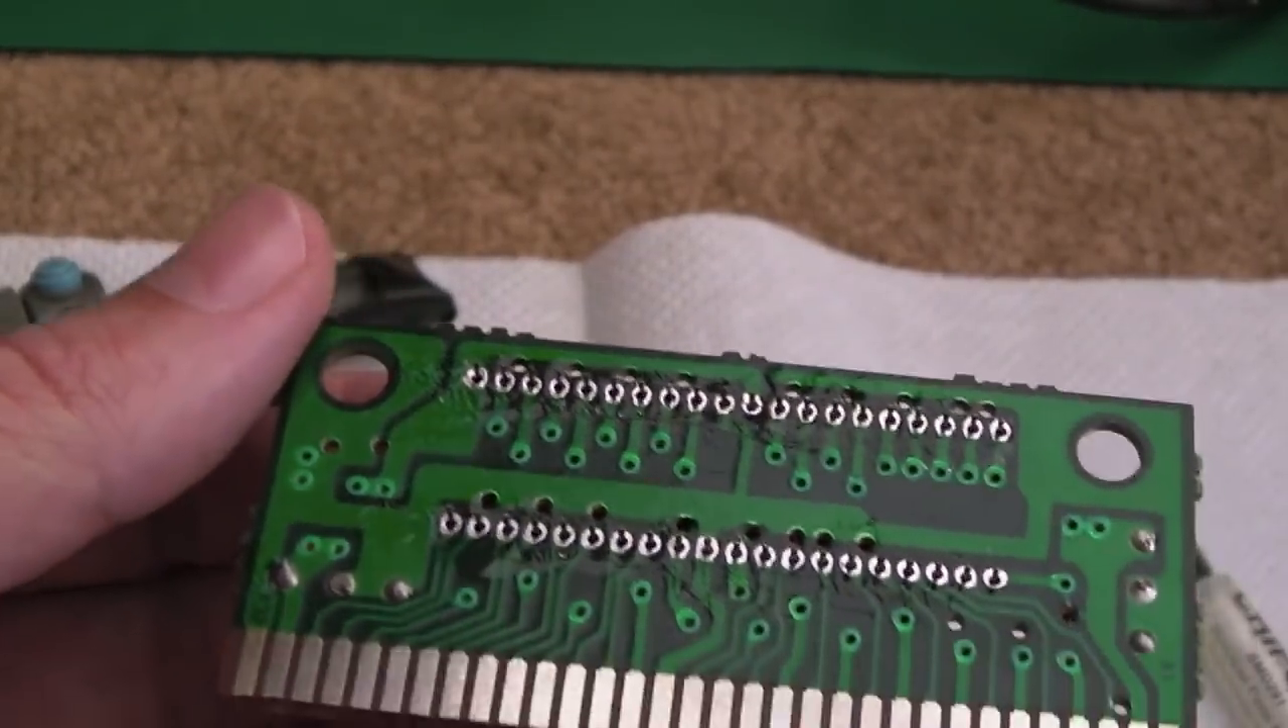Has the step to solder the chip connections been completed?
No.